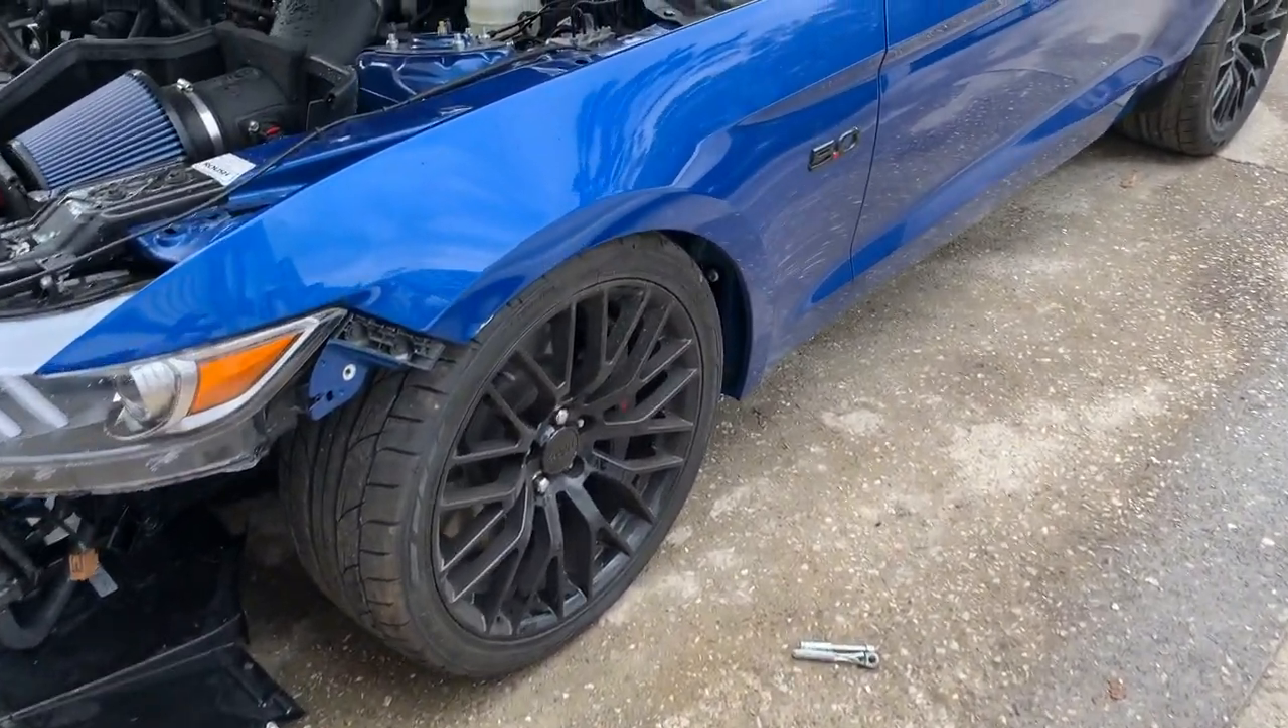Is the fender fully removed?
No.